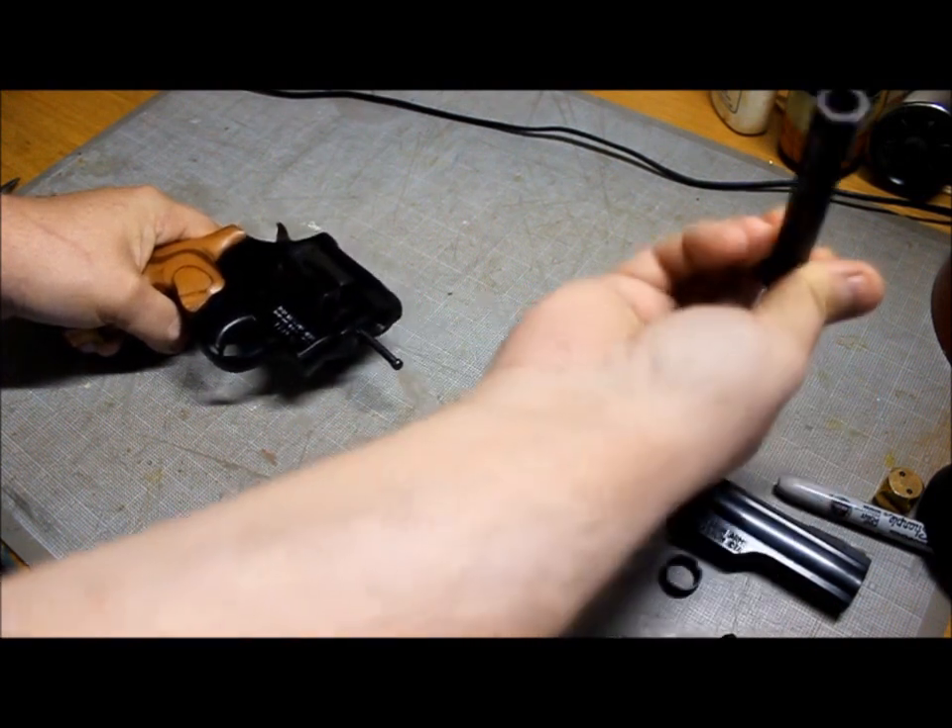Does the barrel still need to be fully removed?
No.